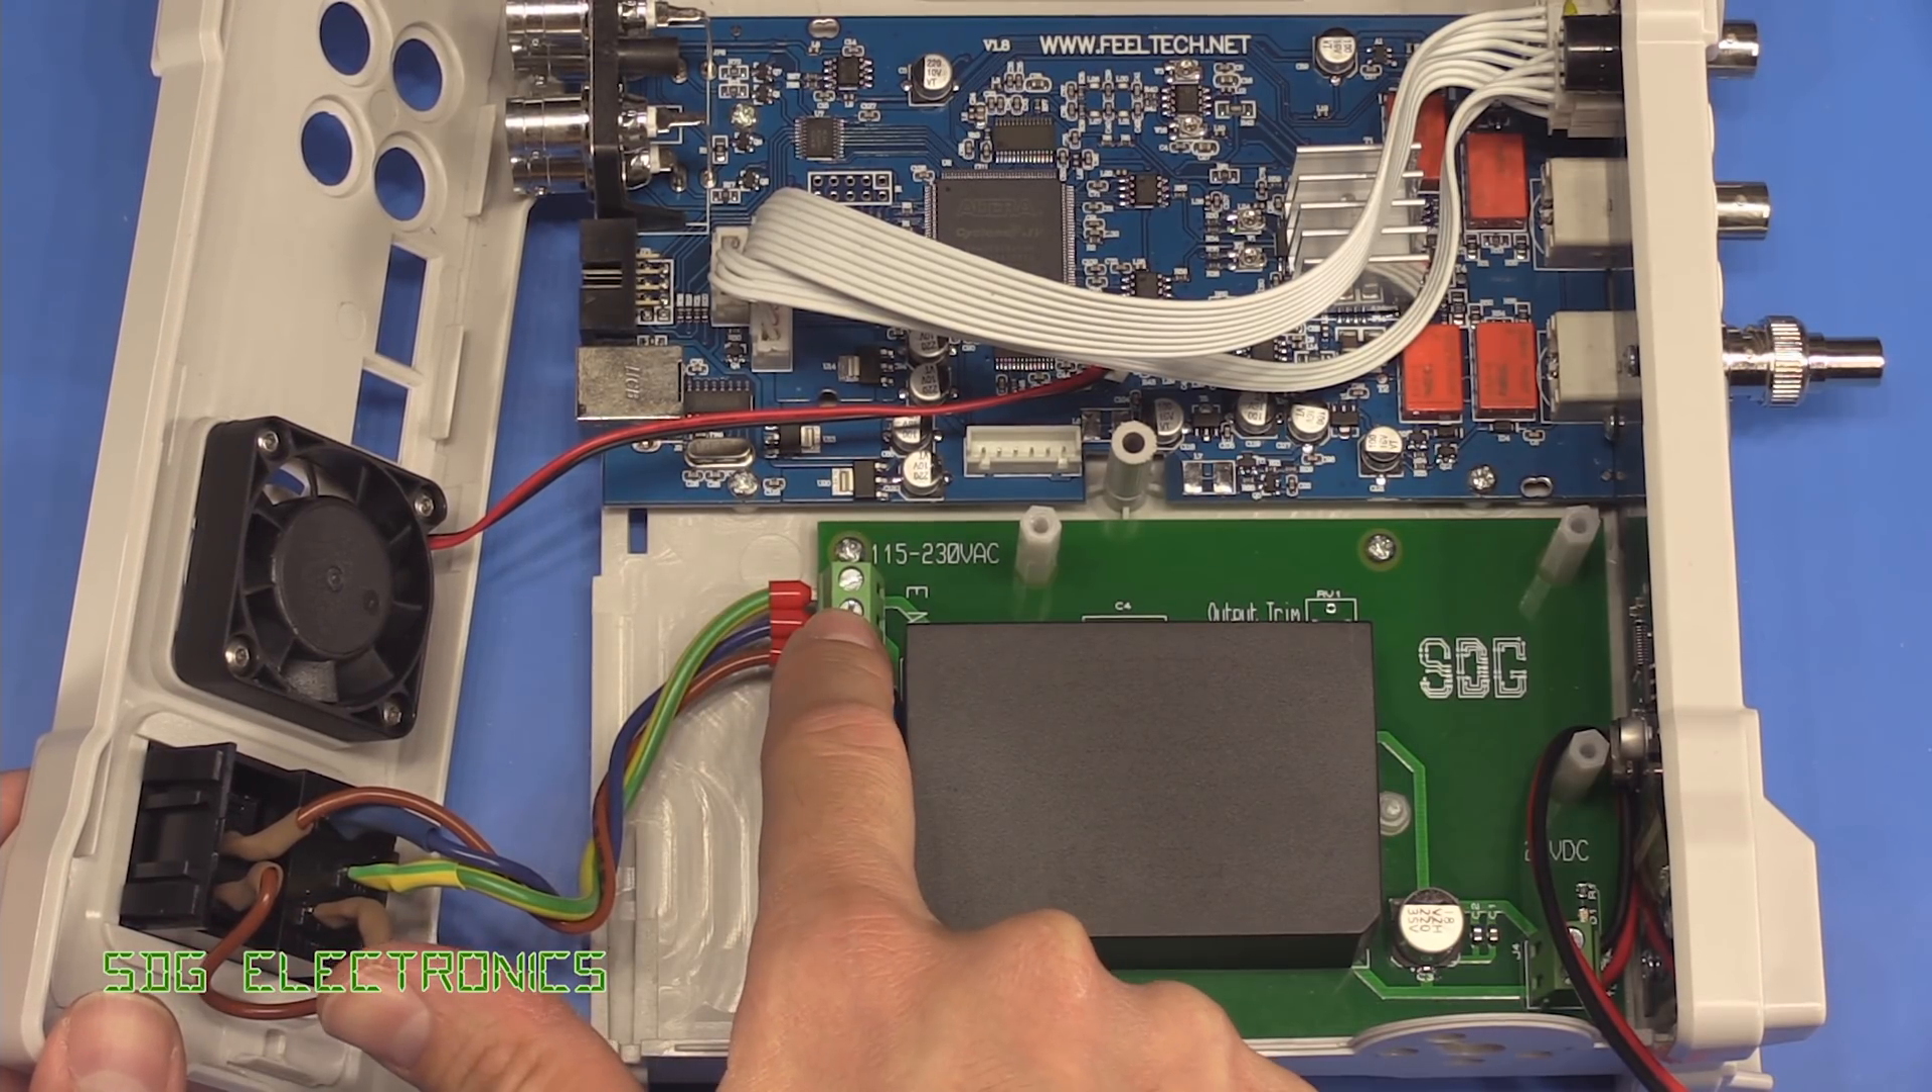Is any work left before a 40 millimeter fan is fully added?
No.